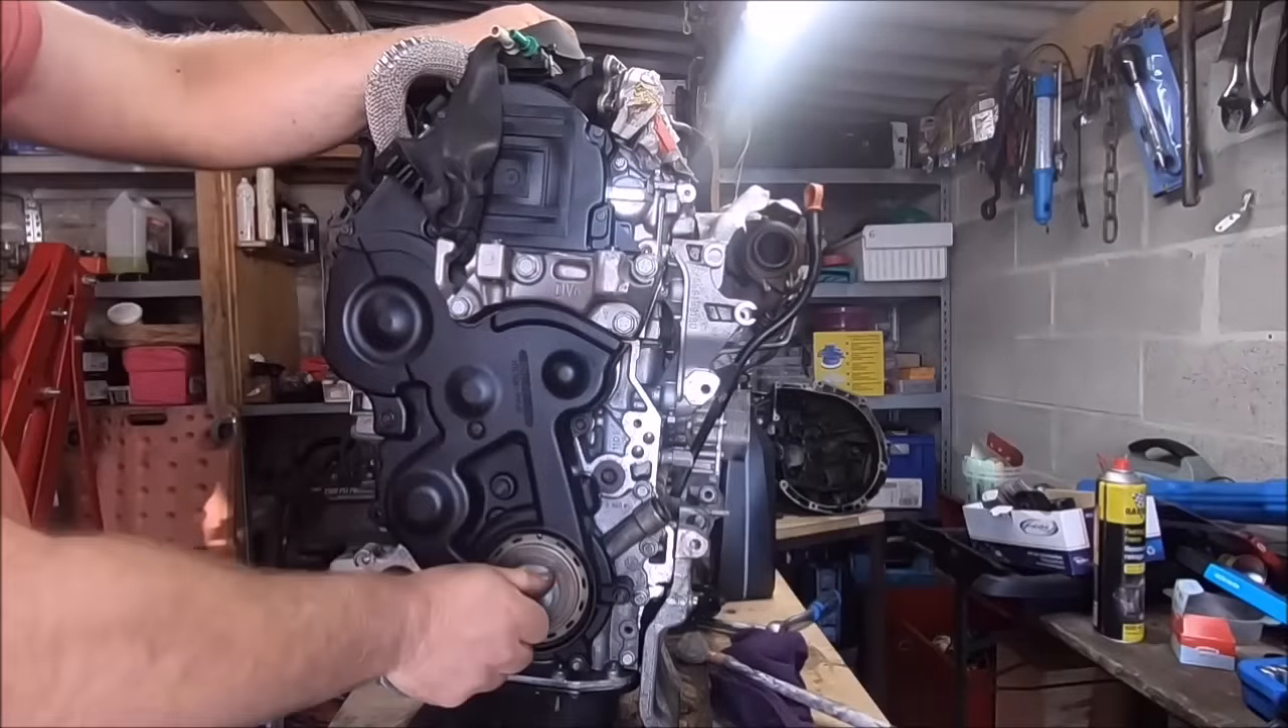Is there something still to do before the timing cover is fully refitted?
No.